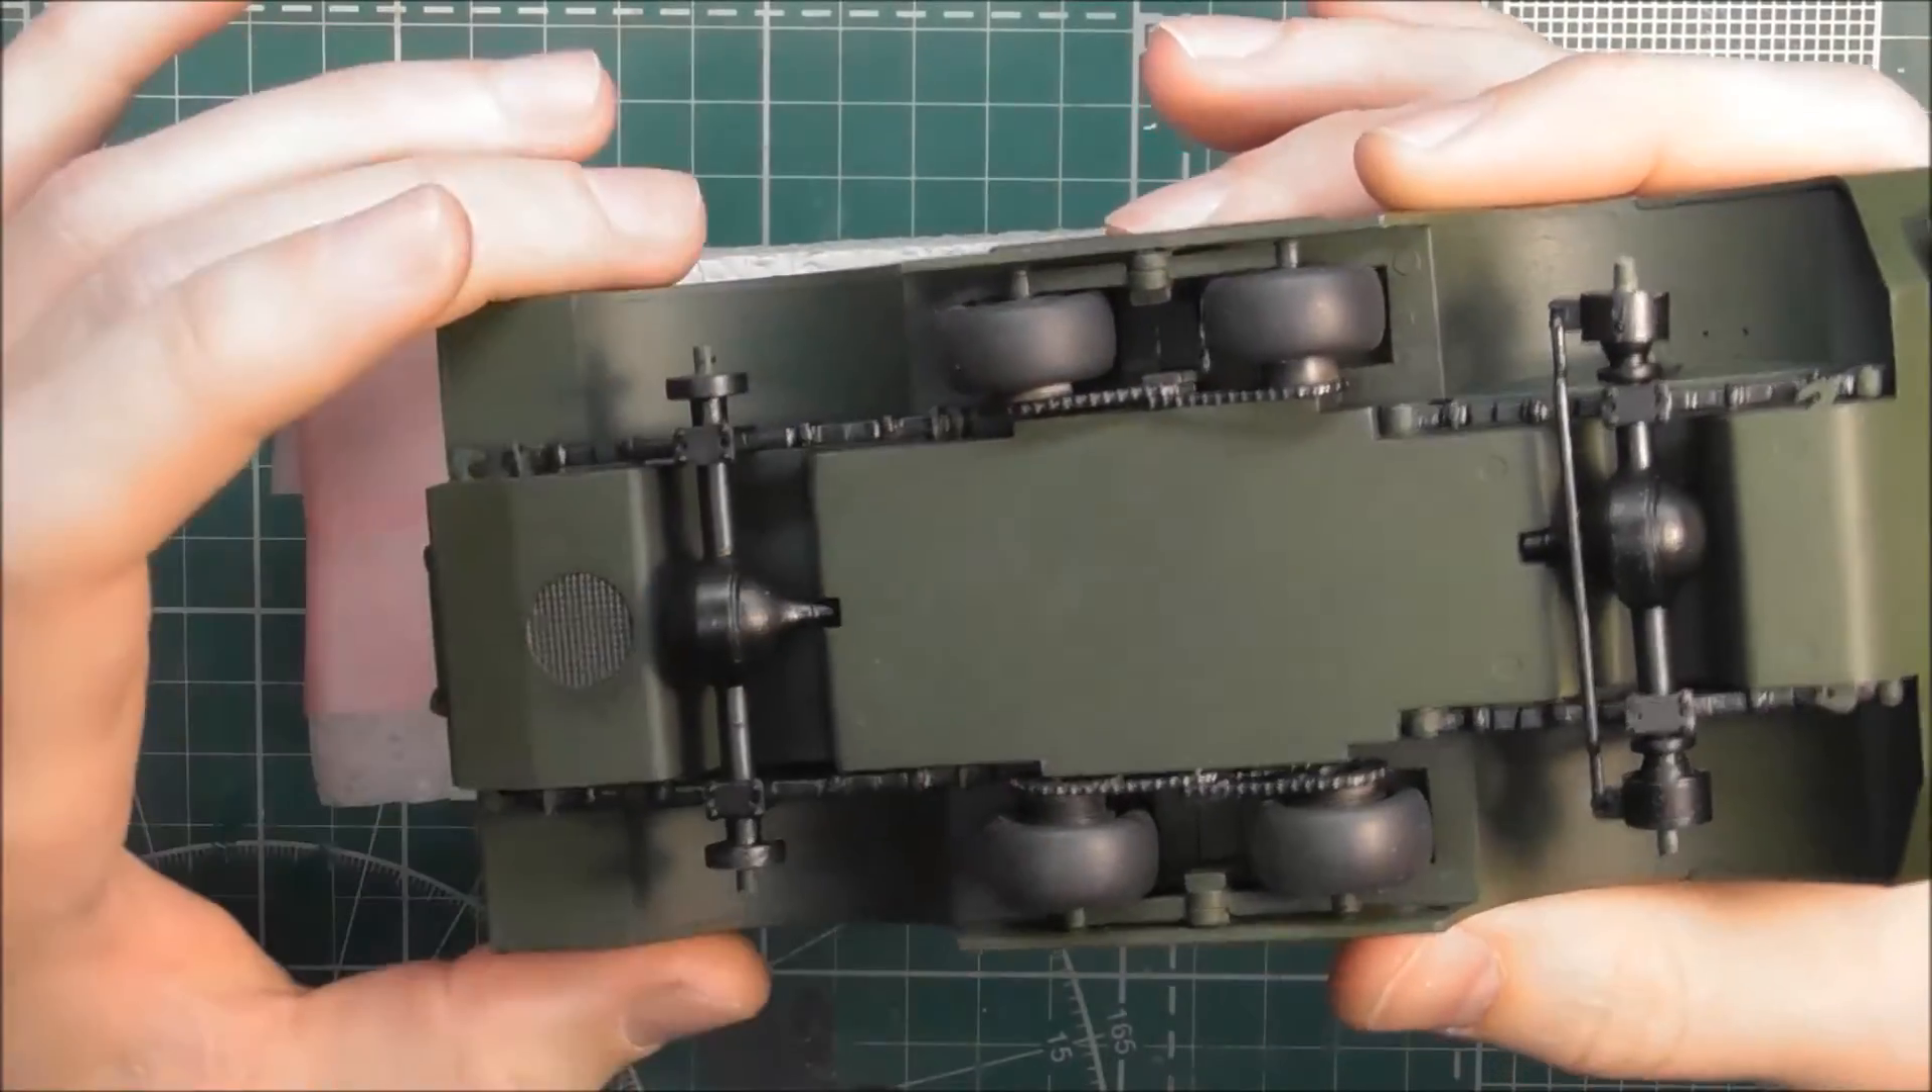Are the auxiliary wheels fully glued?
Yes.